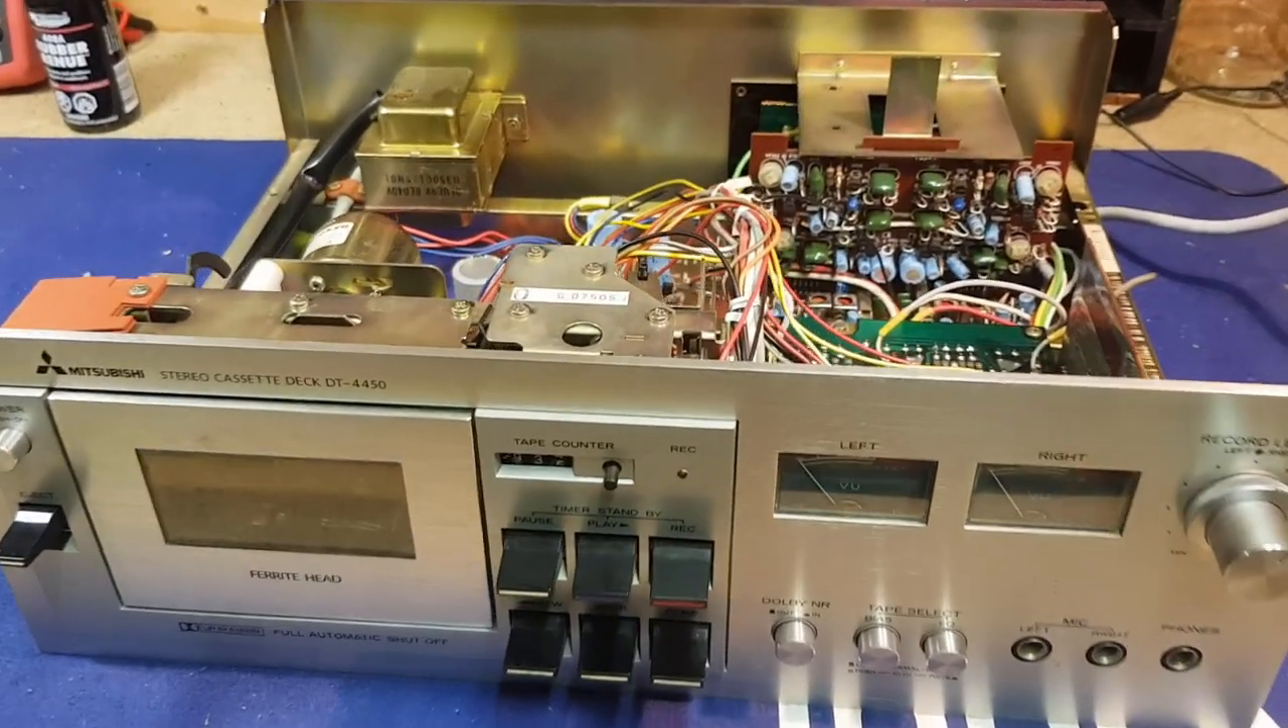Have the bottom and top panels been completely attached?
No.